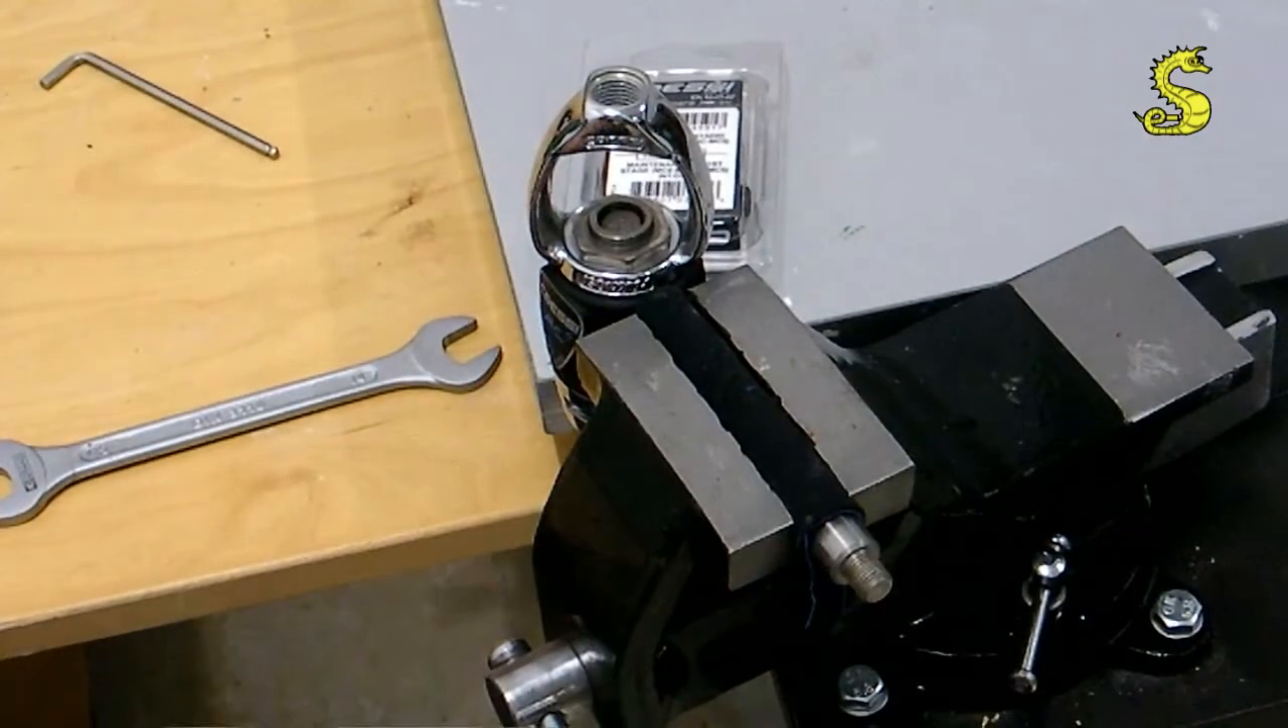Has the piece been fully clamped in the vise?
Yes.